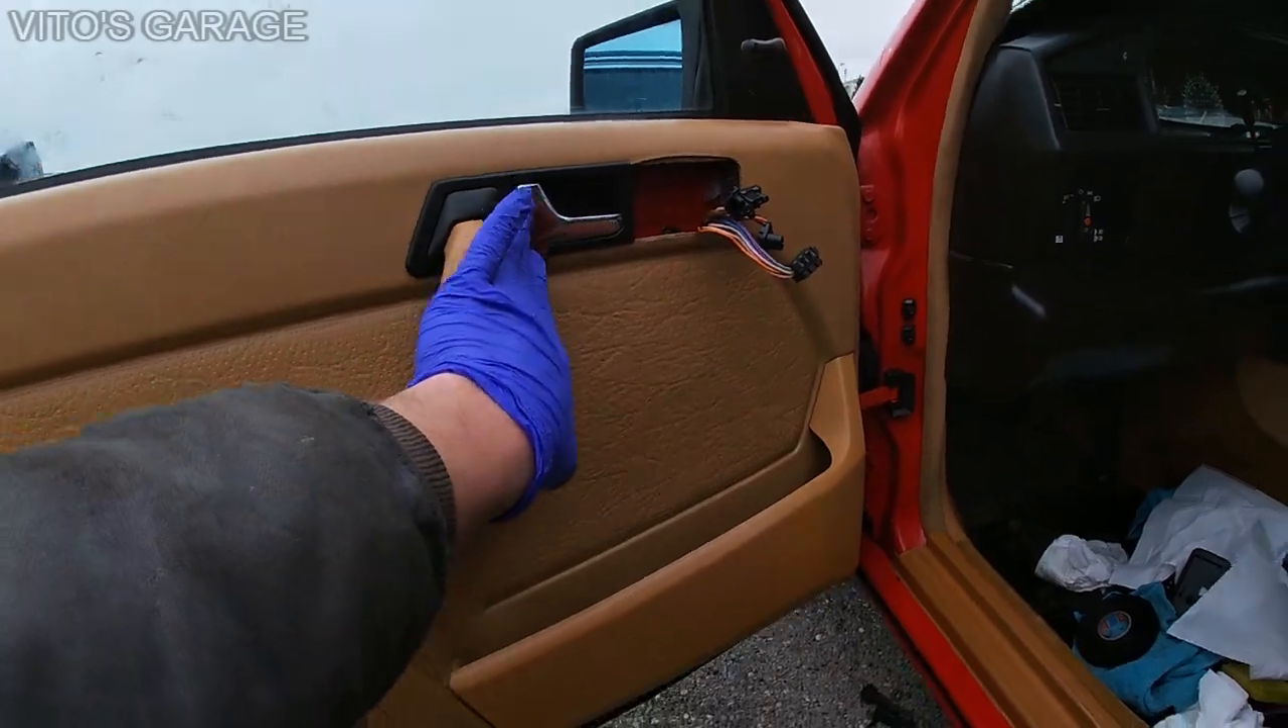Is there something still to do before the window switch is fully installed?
Yes.